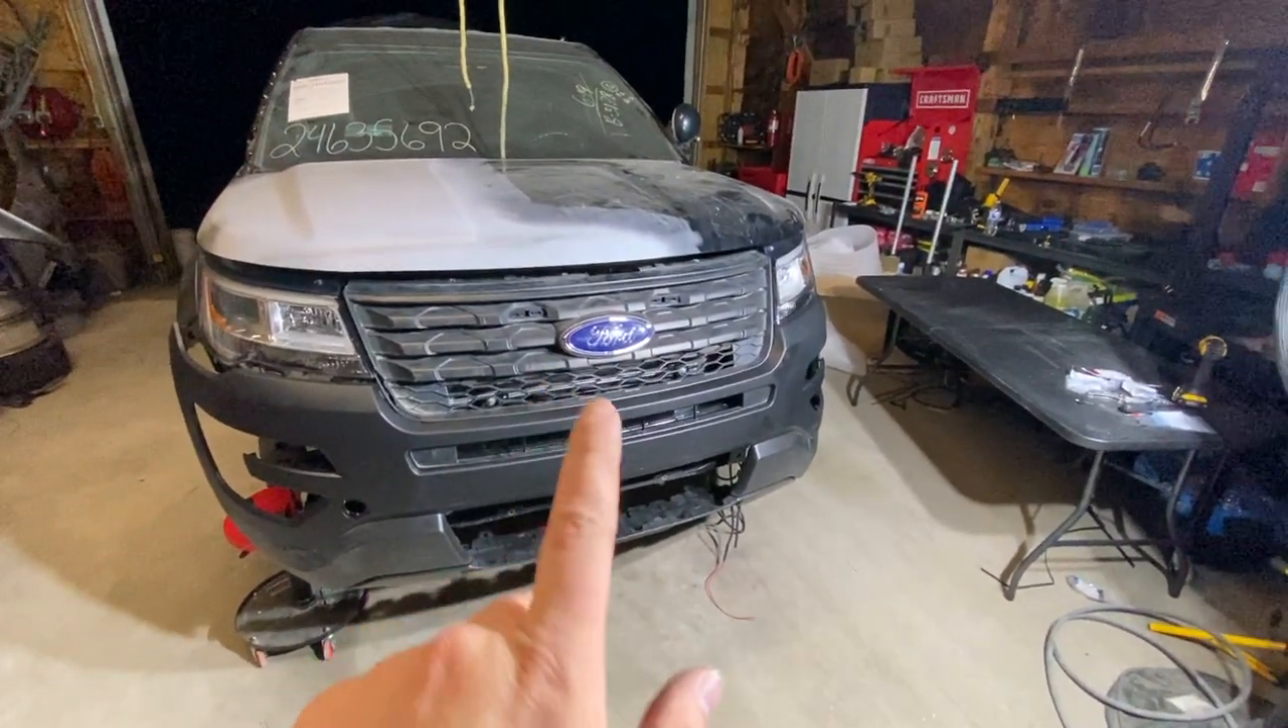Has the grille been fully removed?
No.